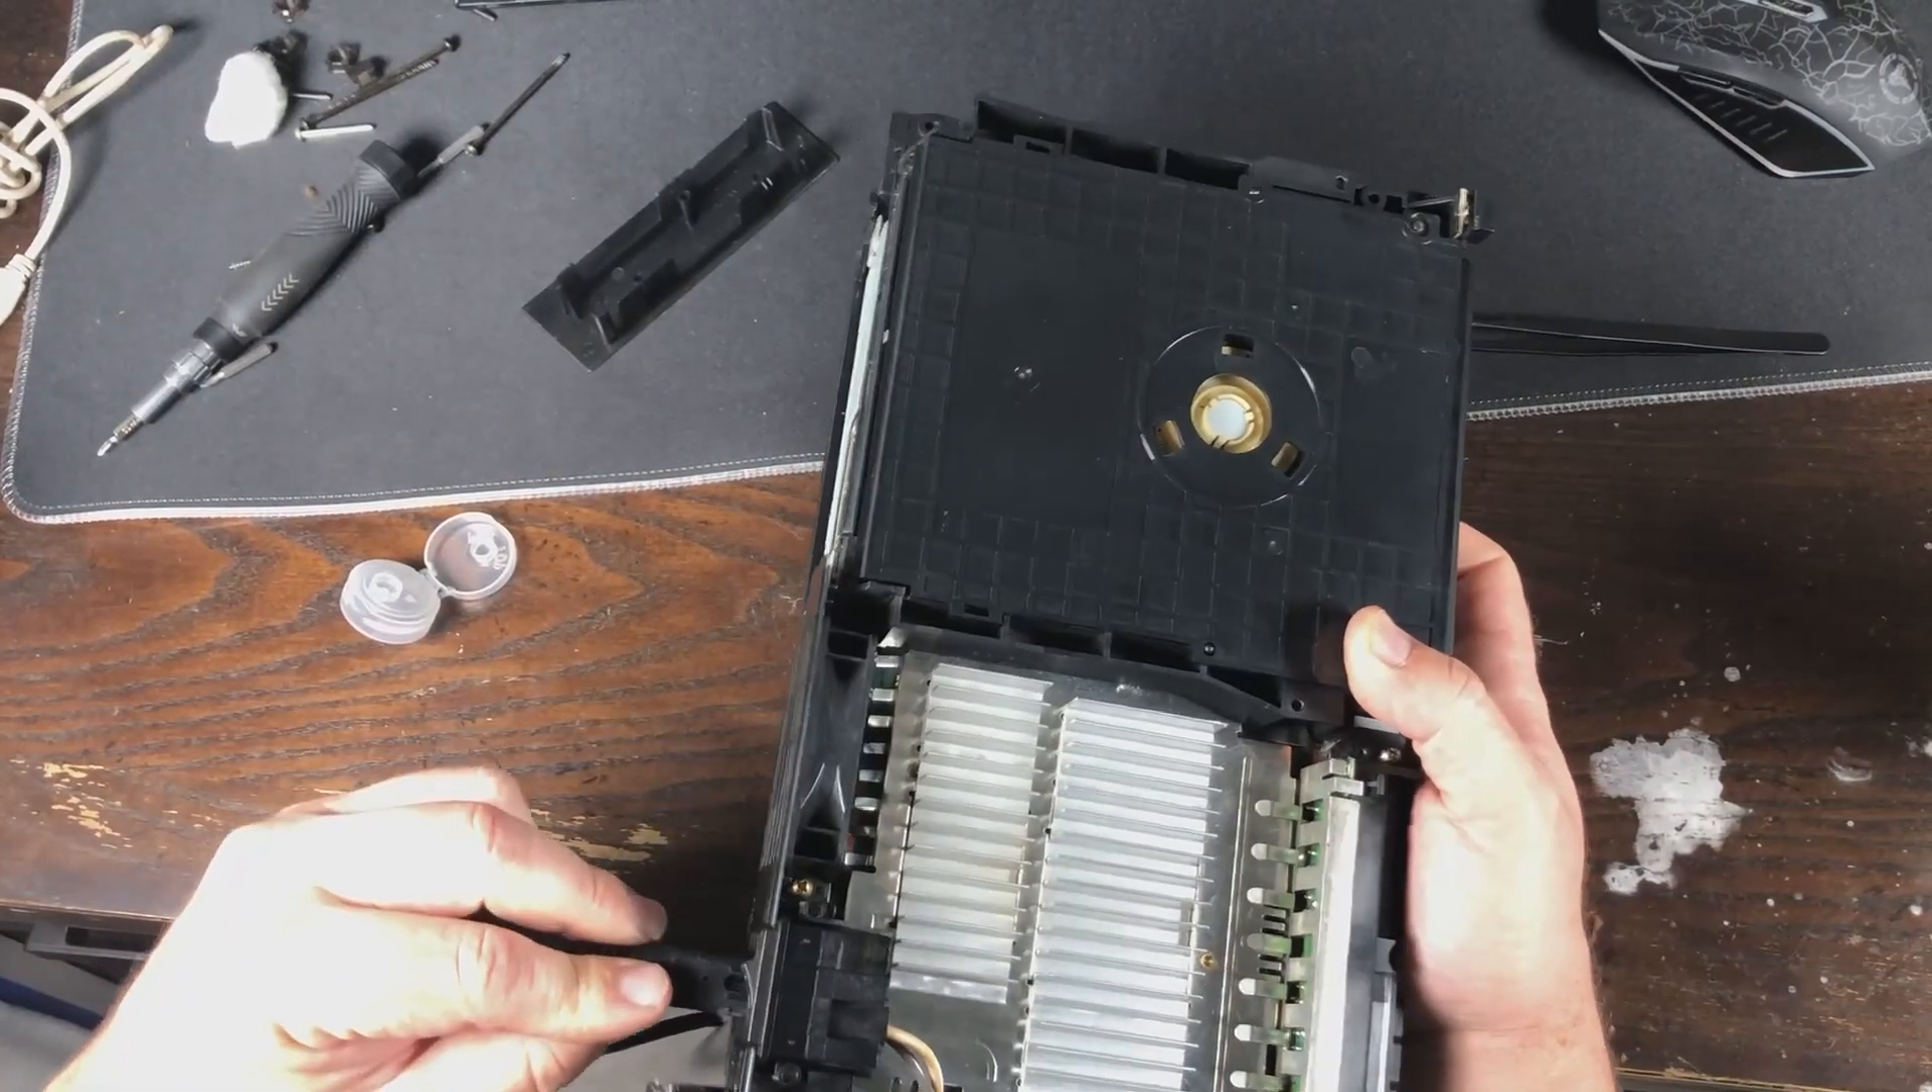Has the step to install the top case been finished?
No.